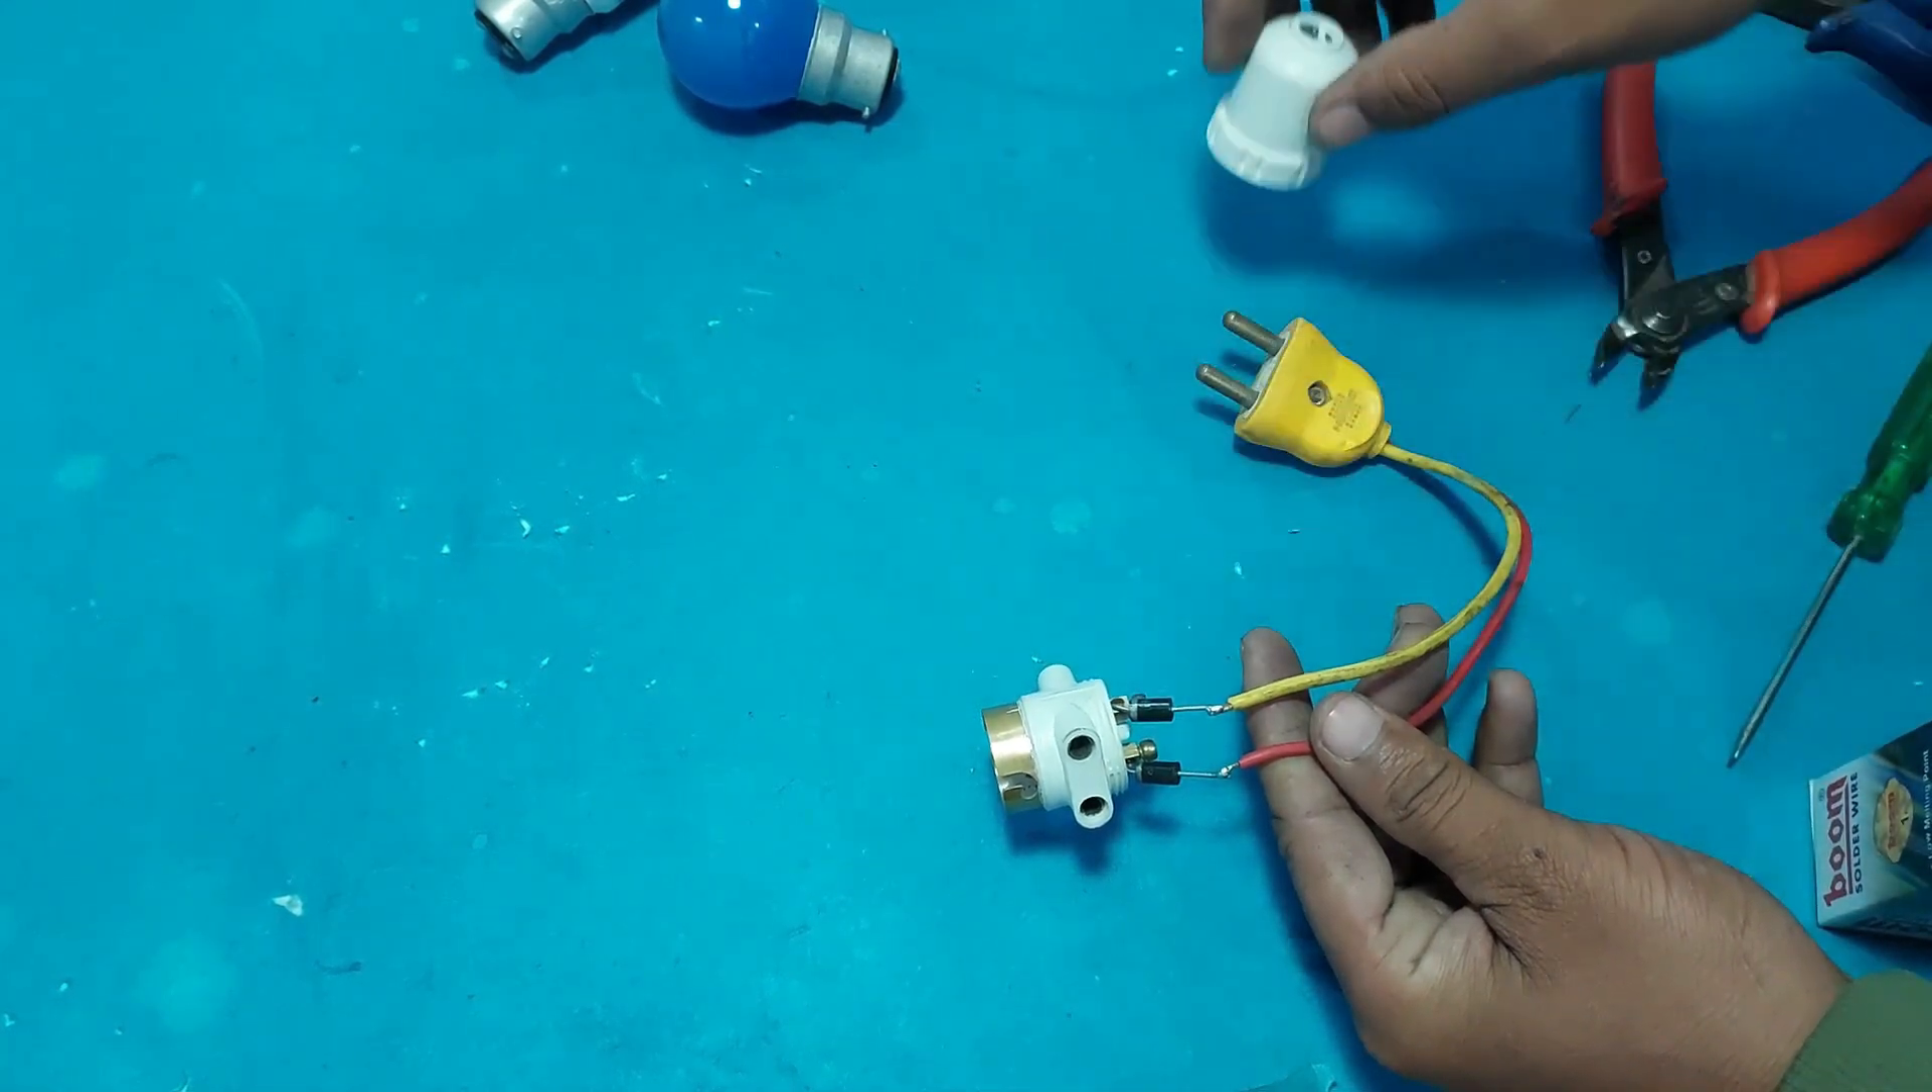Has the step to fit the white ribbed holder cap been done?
No.